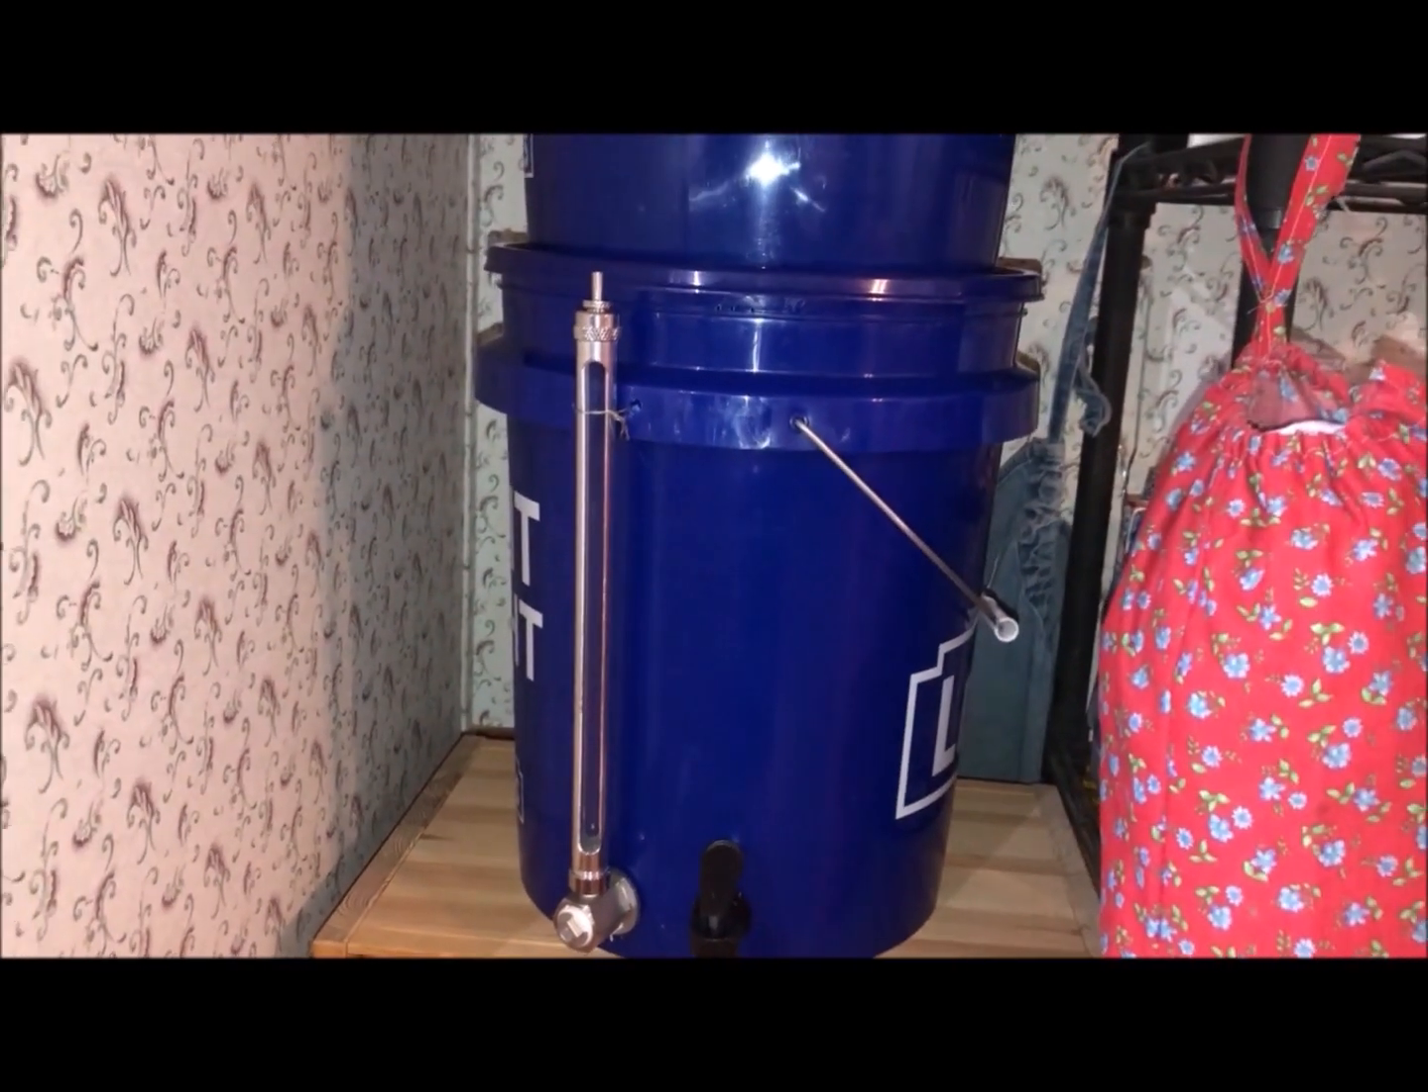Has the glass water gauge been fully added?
Yes.